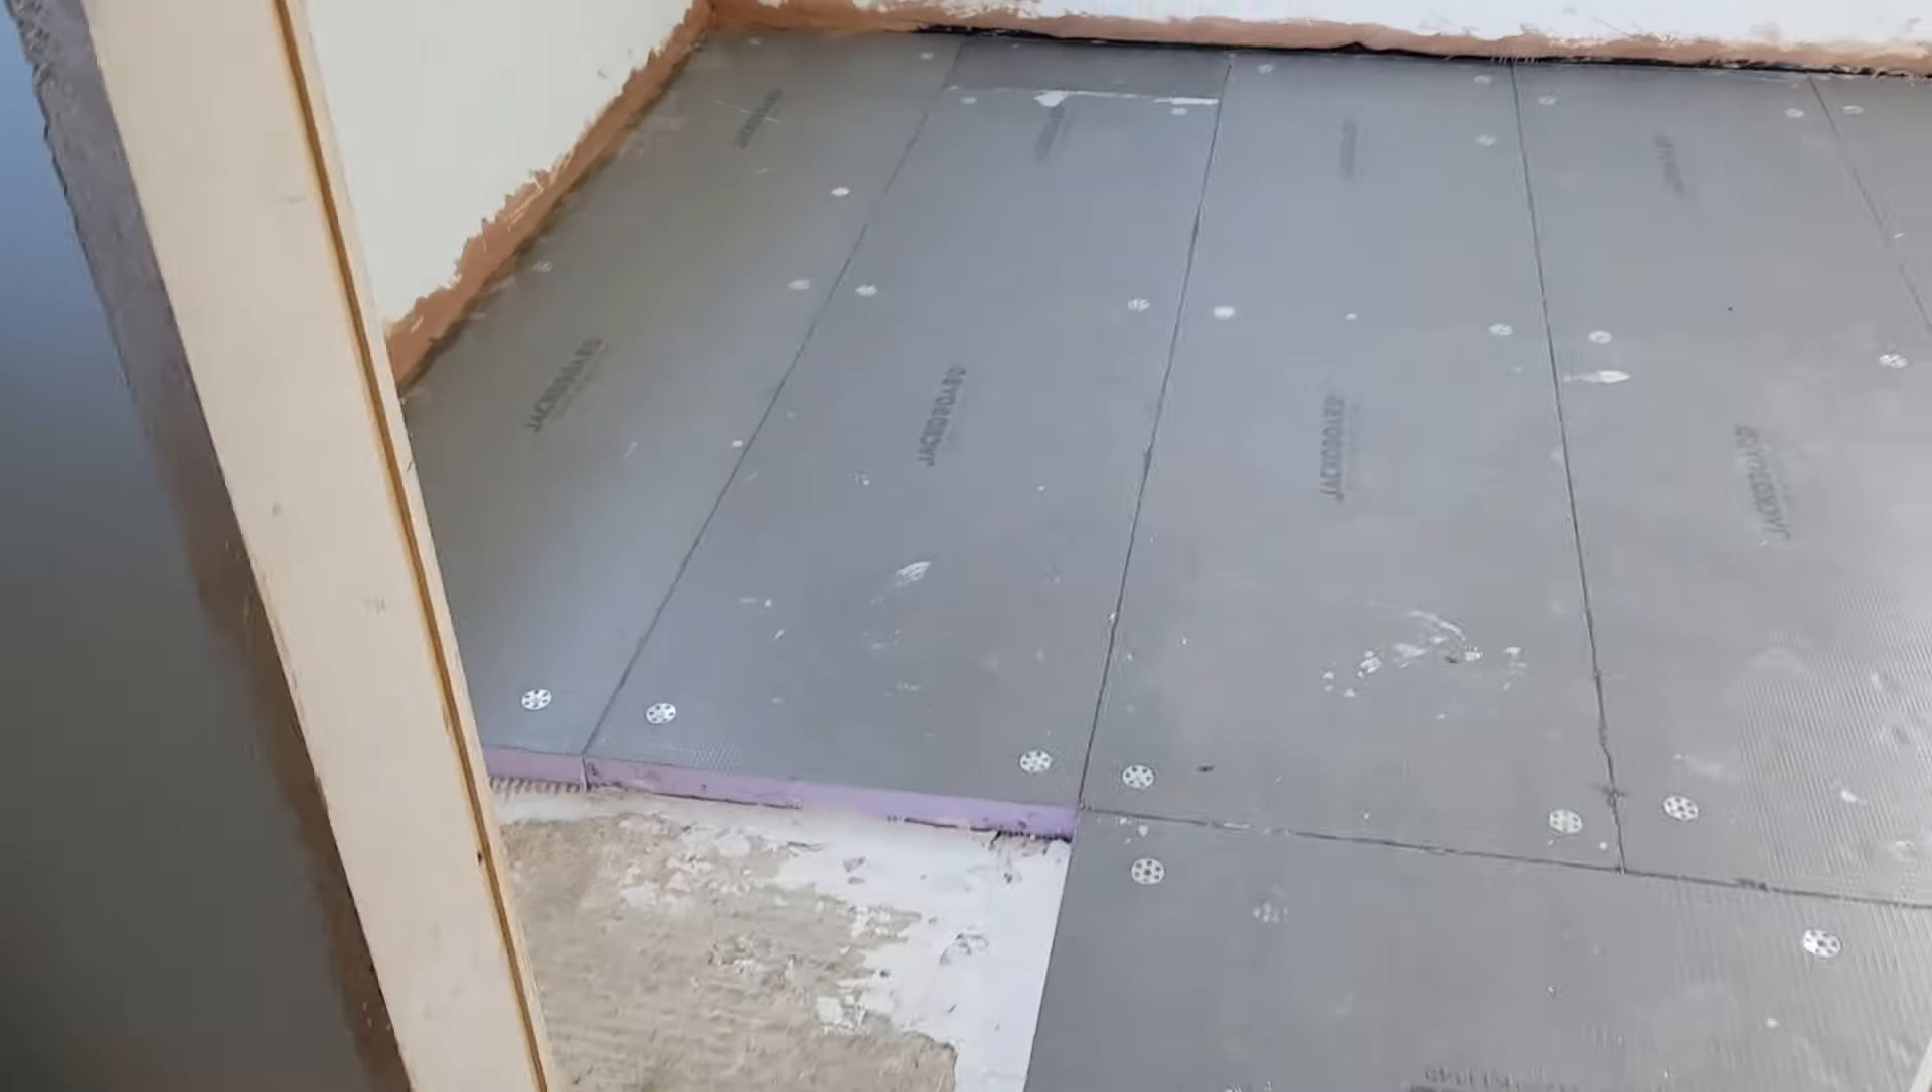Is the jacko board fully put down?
No.